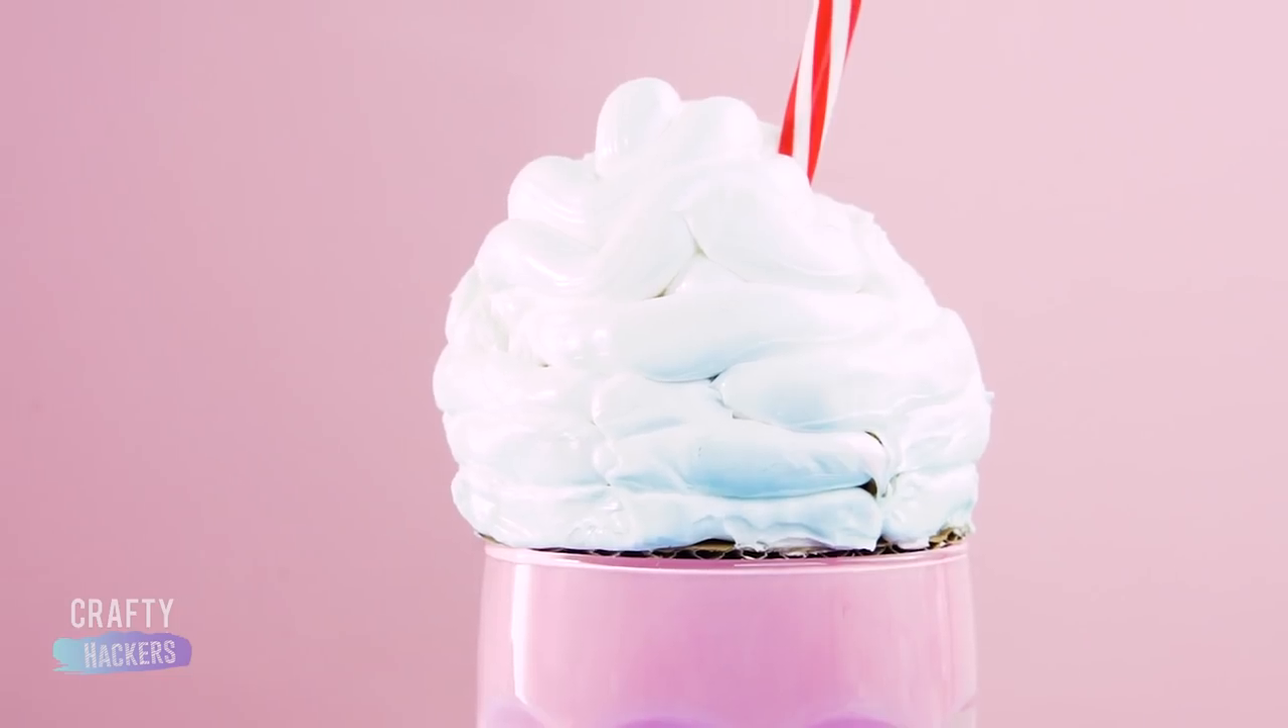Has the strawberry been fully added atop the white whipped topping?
No.